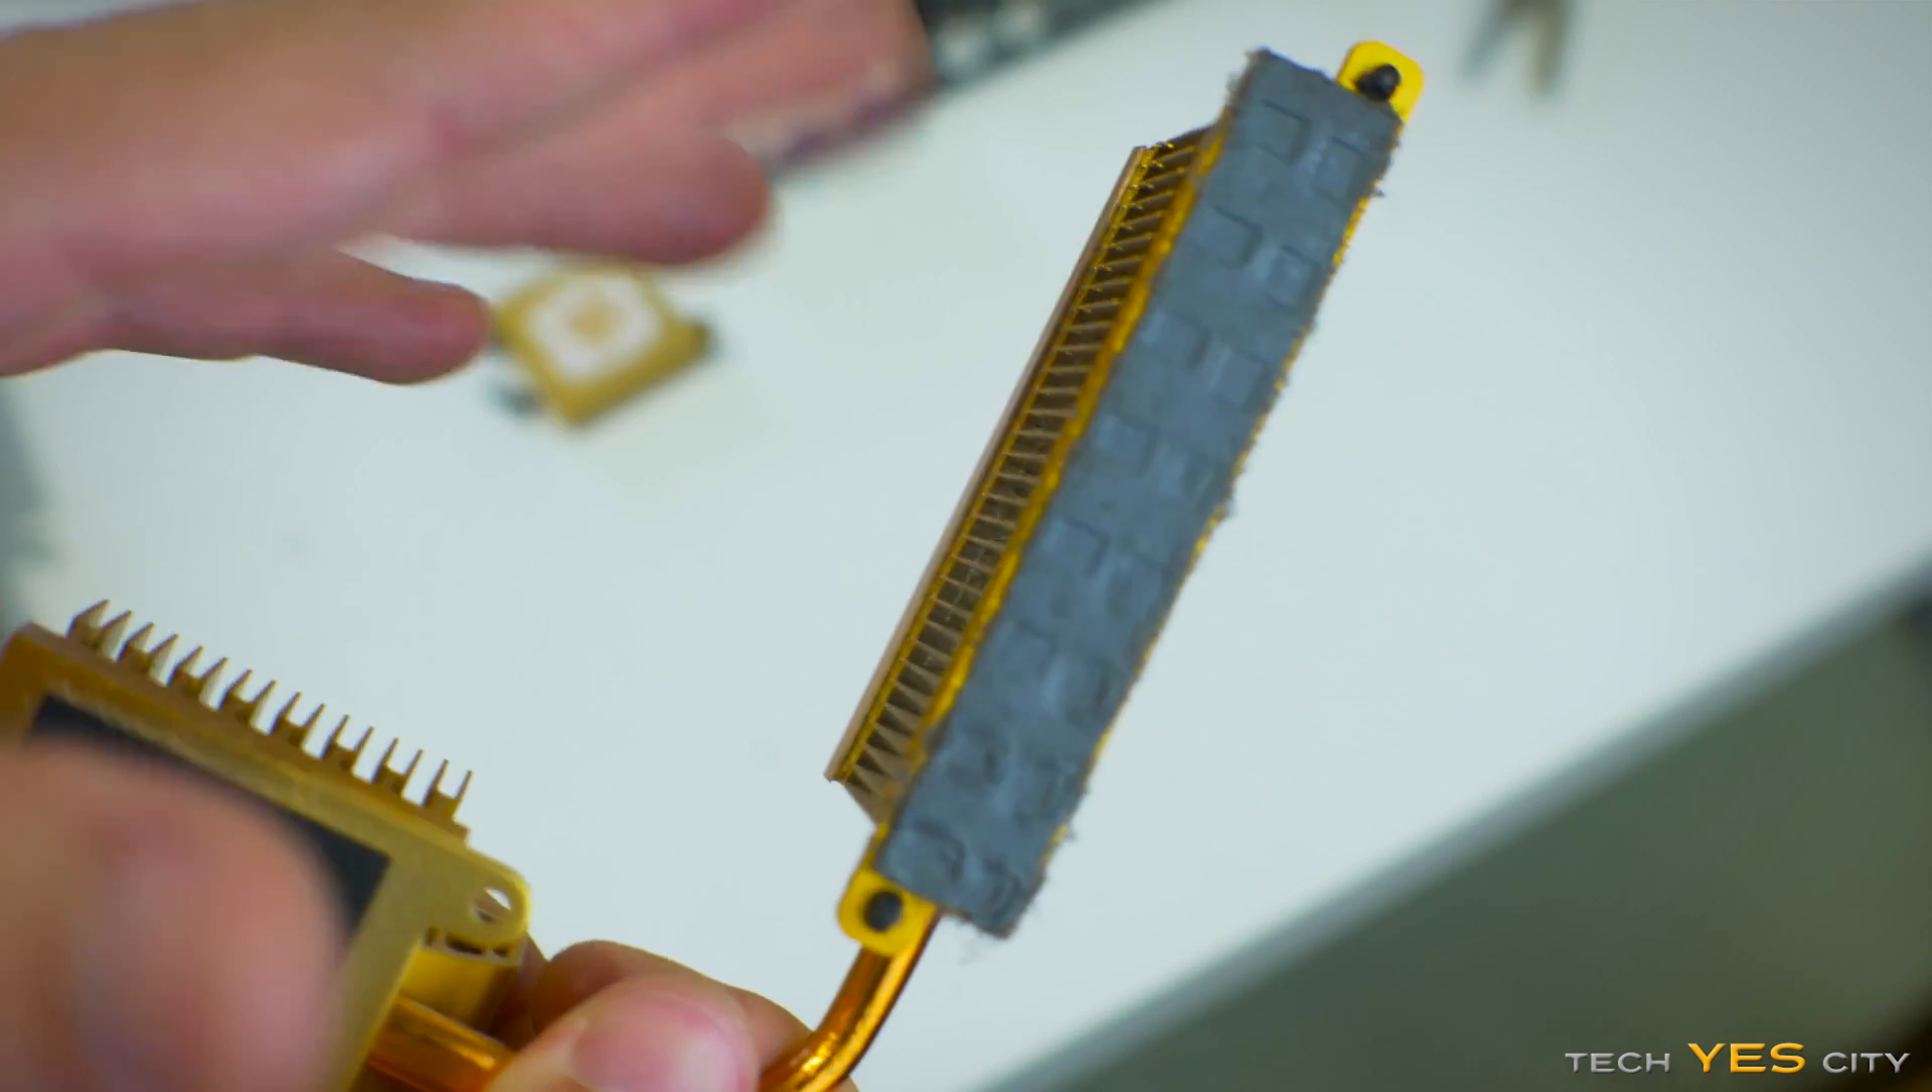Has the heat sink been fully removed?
Yes.